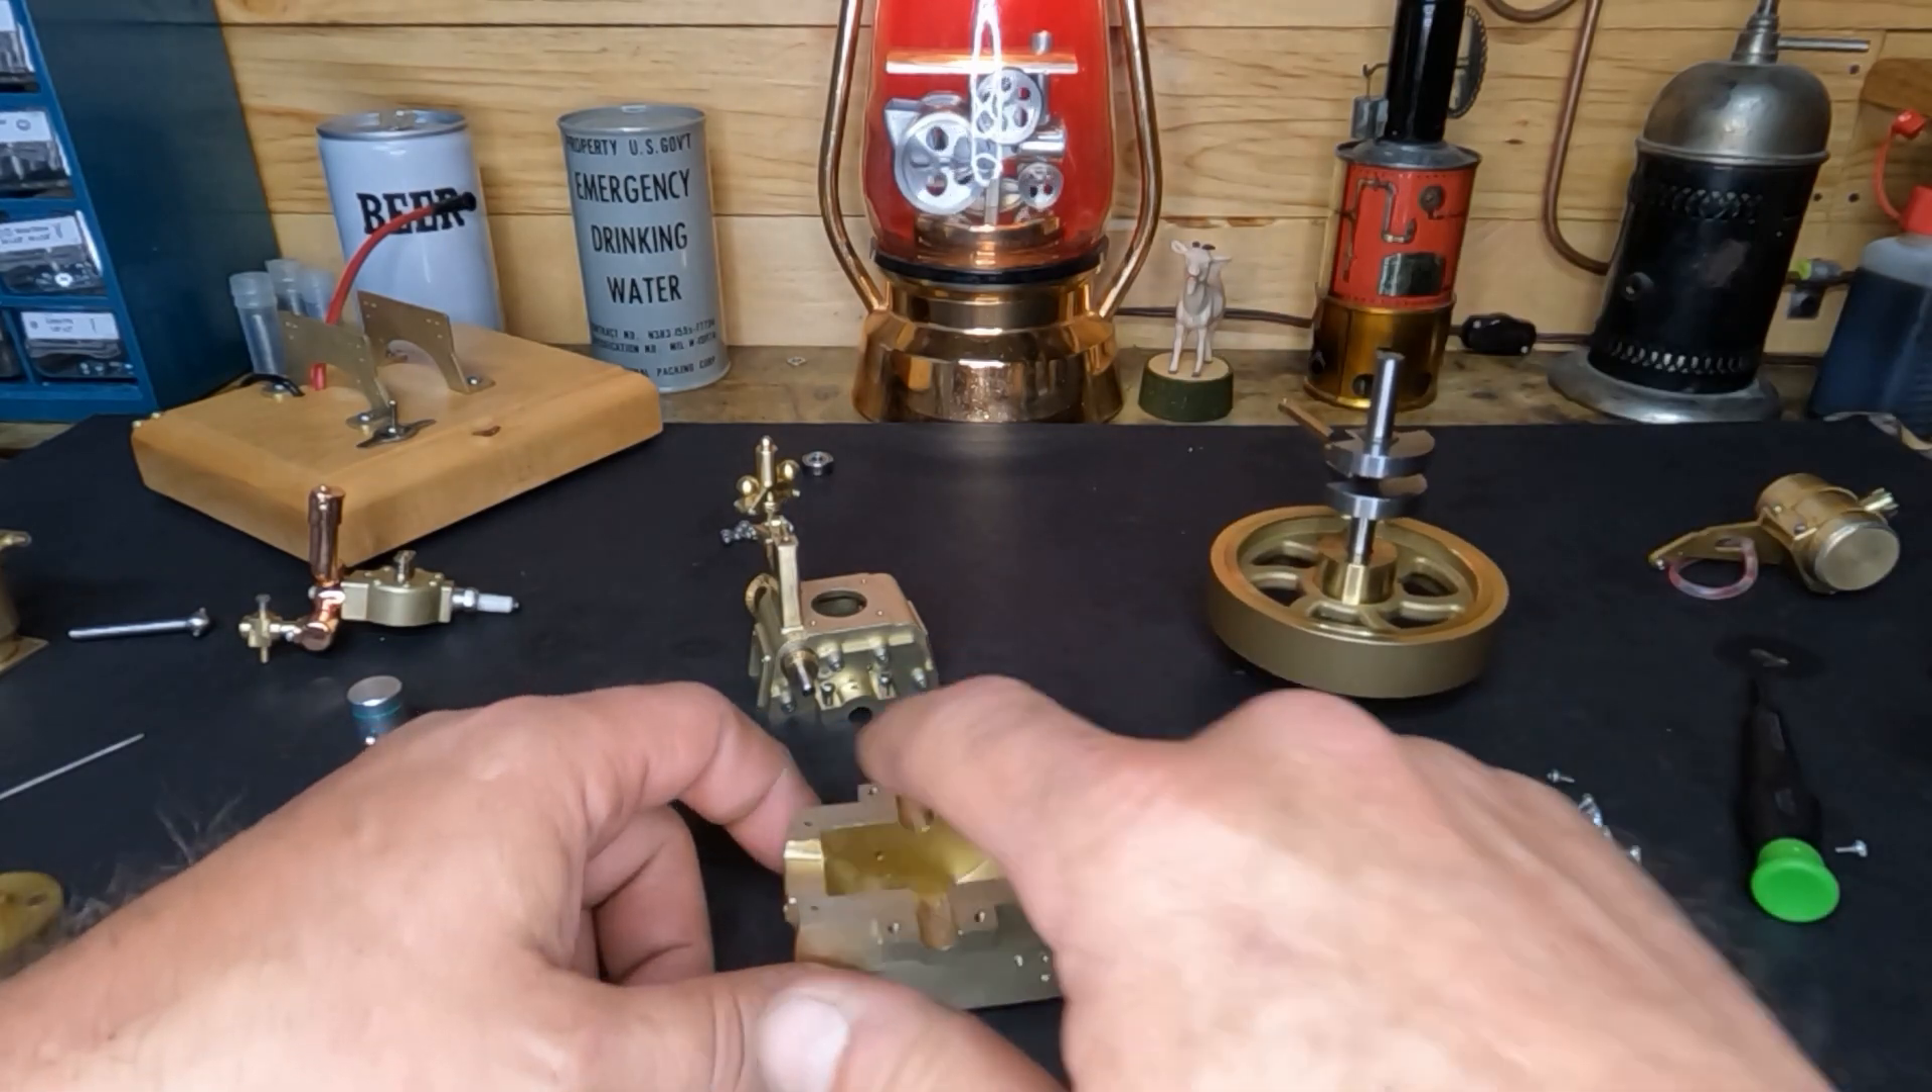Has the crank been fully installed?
No.